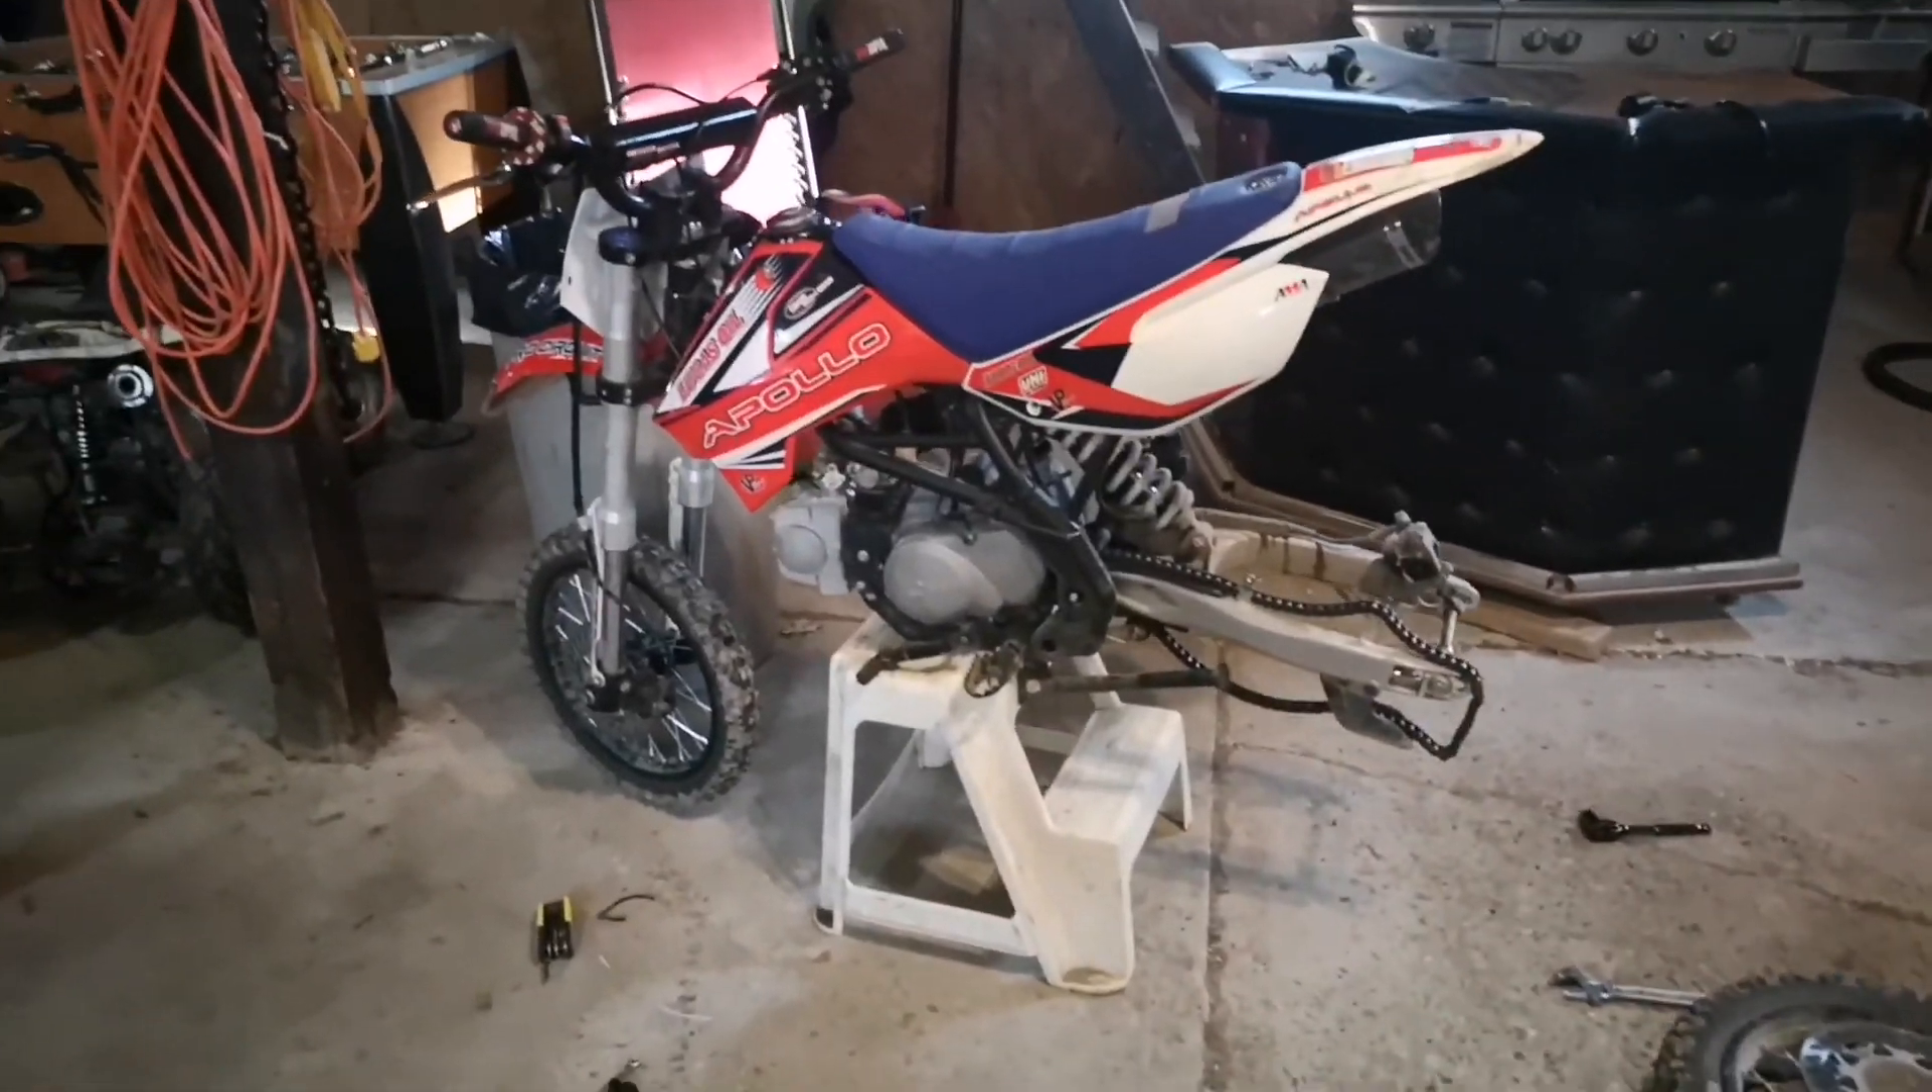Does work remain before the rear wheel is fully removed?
No.